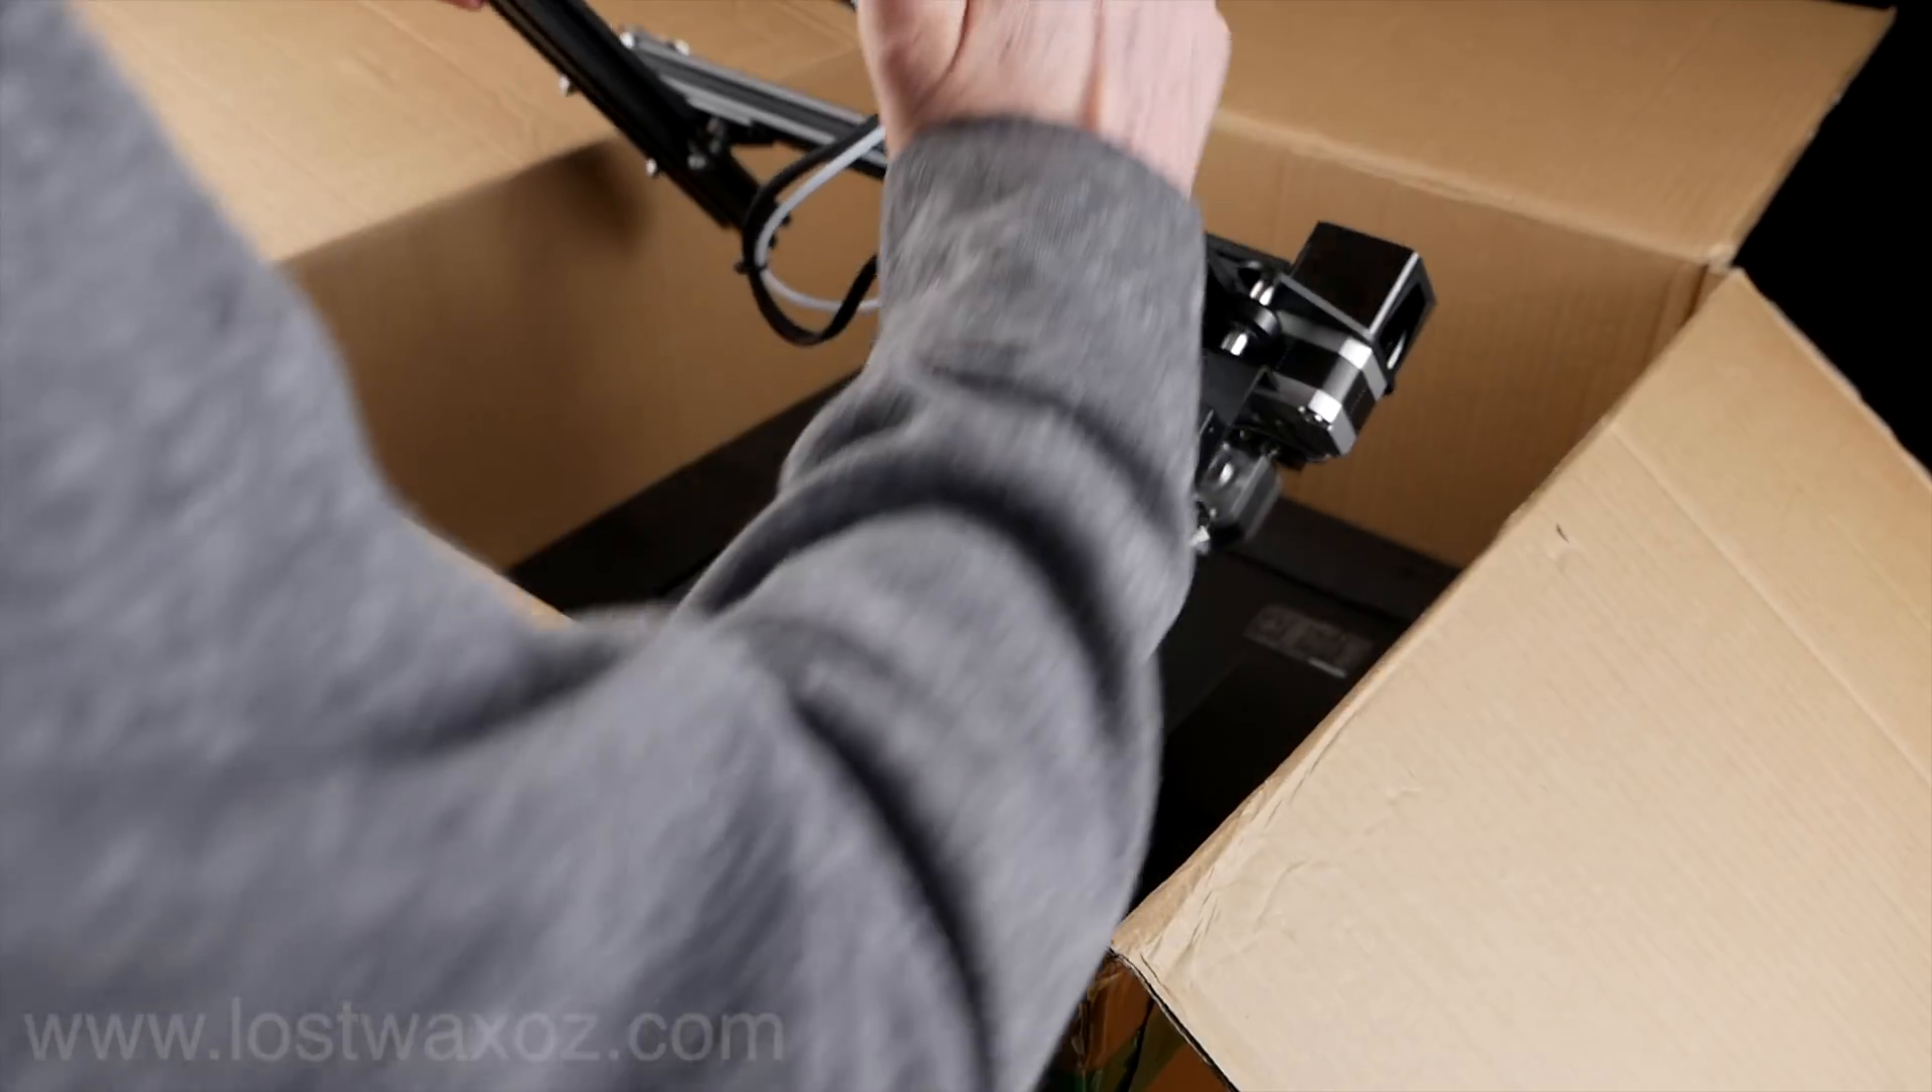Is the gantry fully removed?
No.